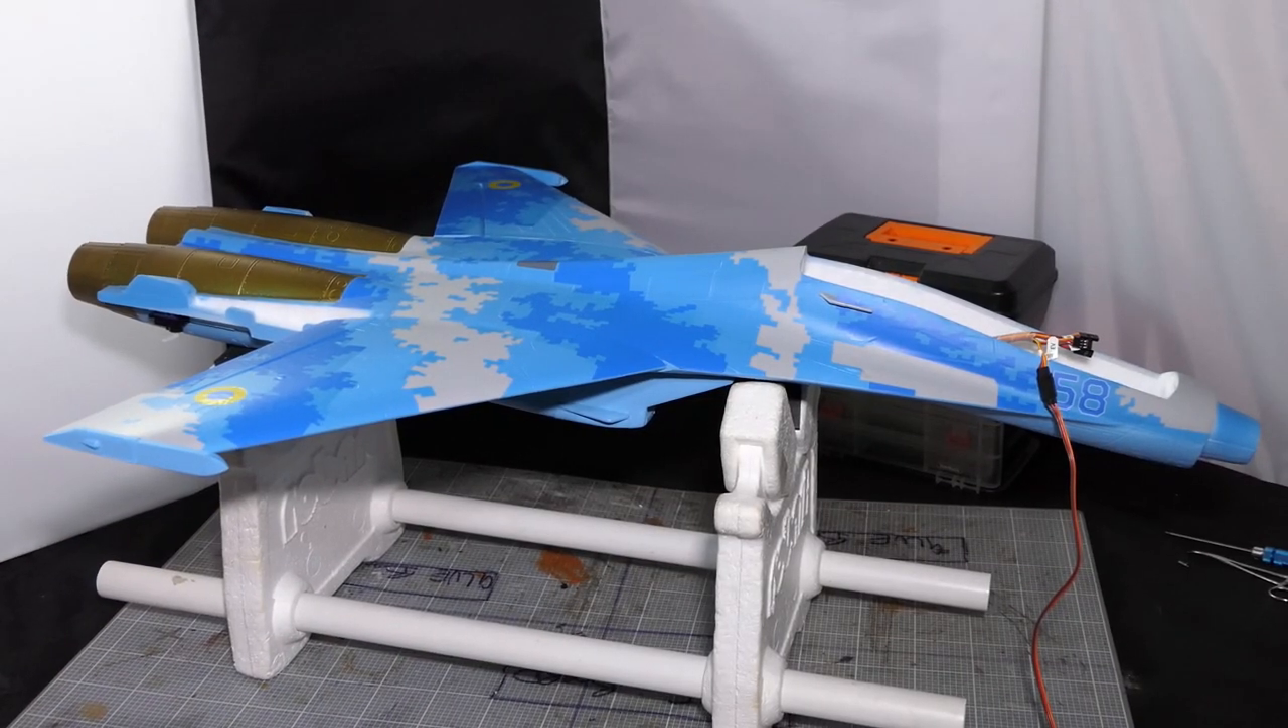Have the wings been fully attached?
Yes.